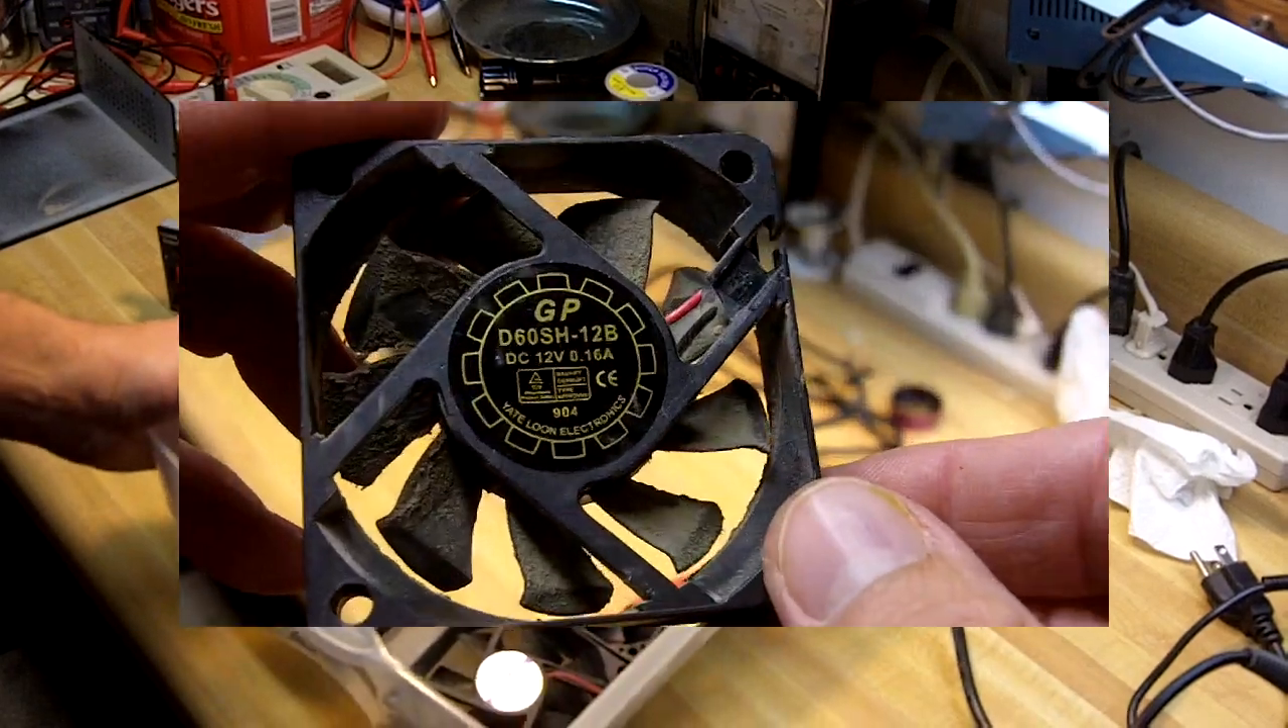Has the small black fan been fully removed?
Yes.